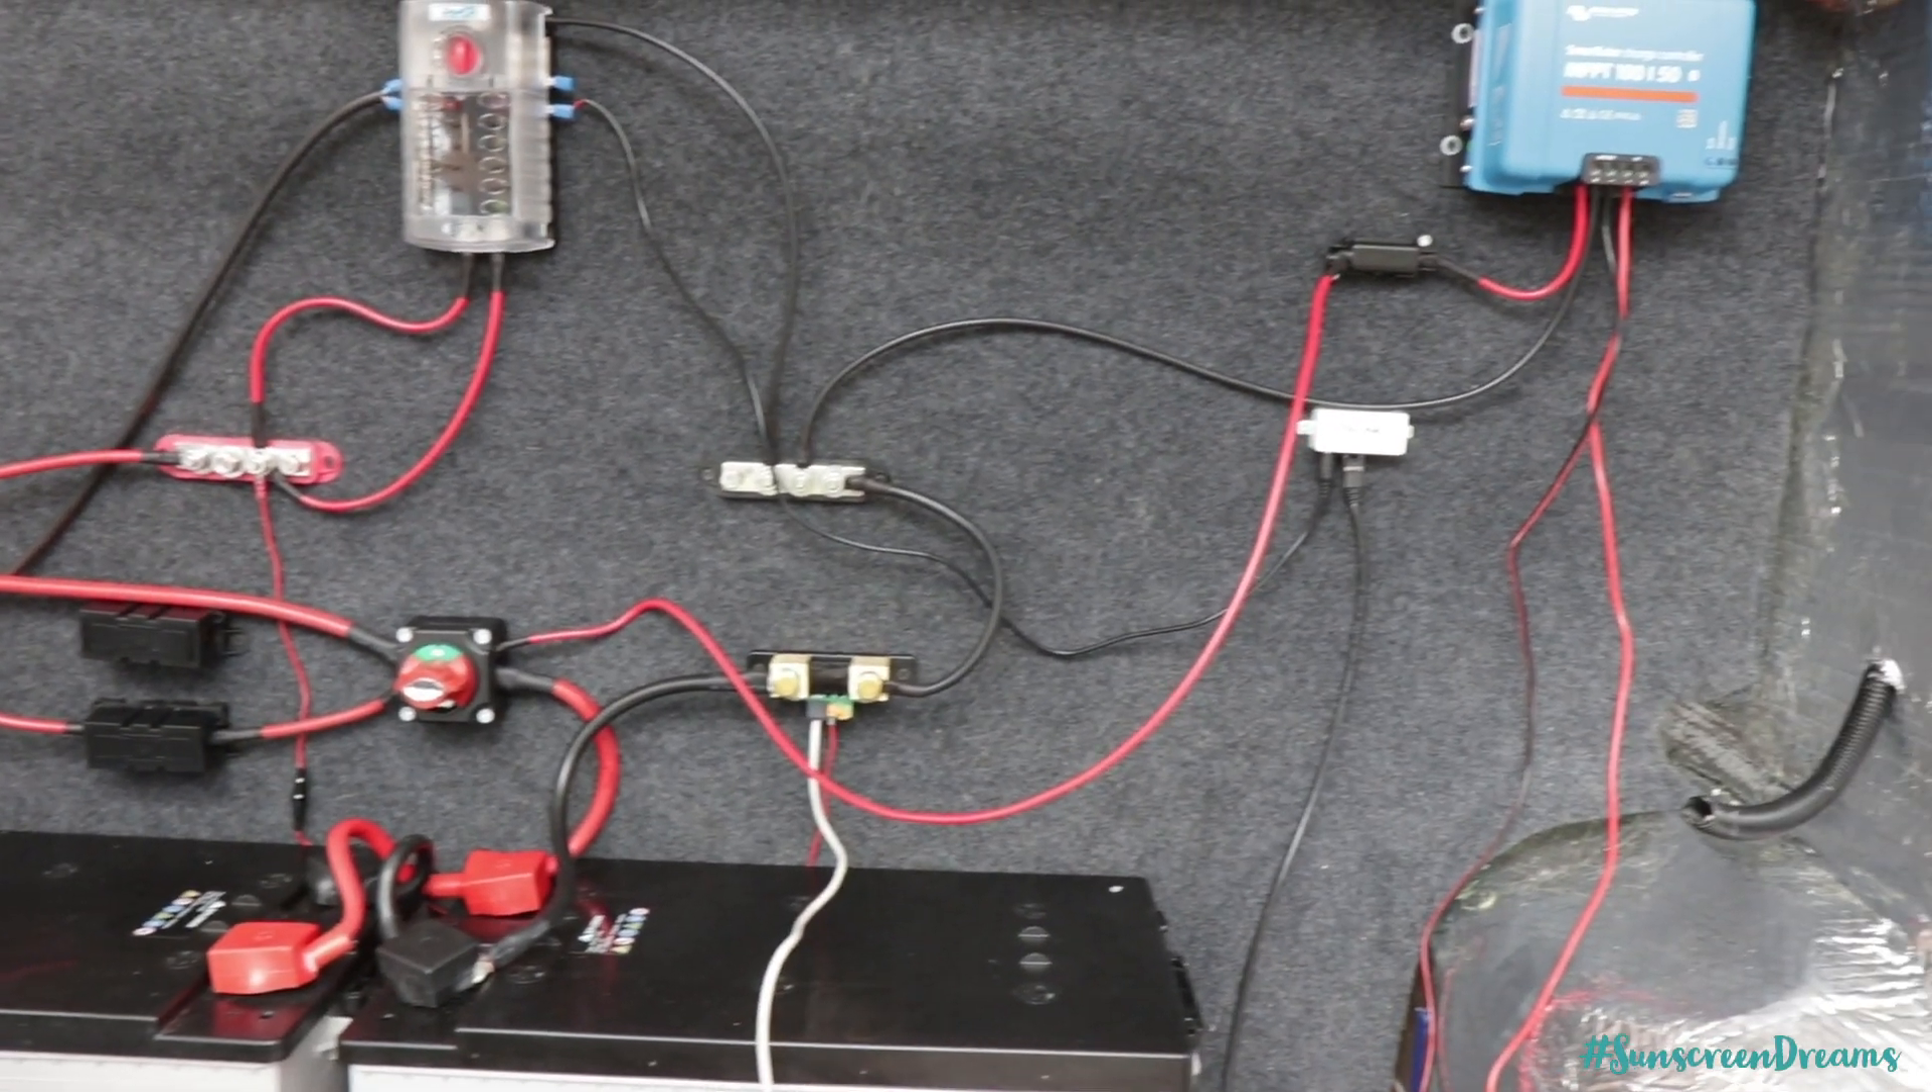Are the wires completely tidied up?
No.